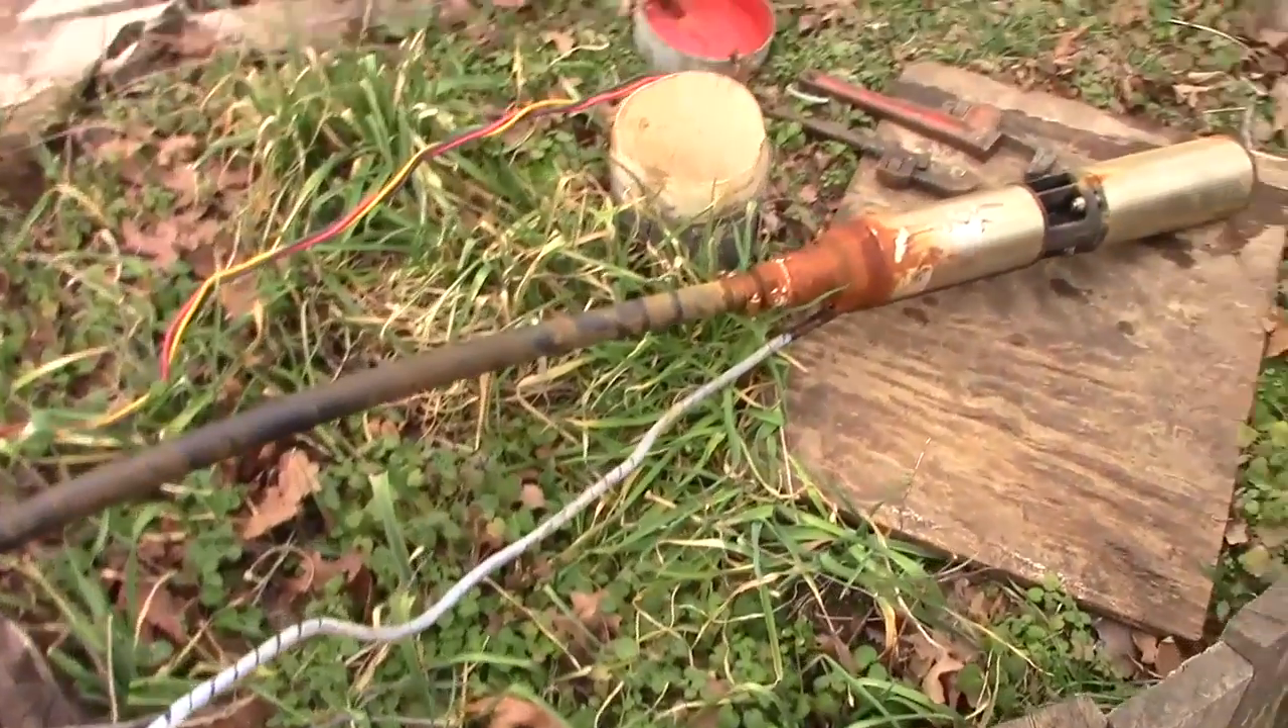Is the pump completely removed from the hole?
Yes.